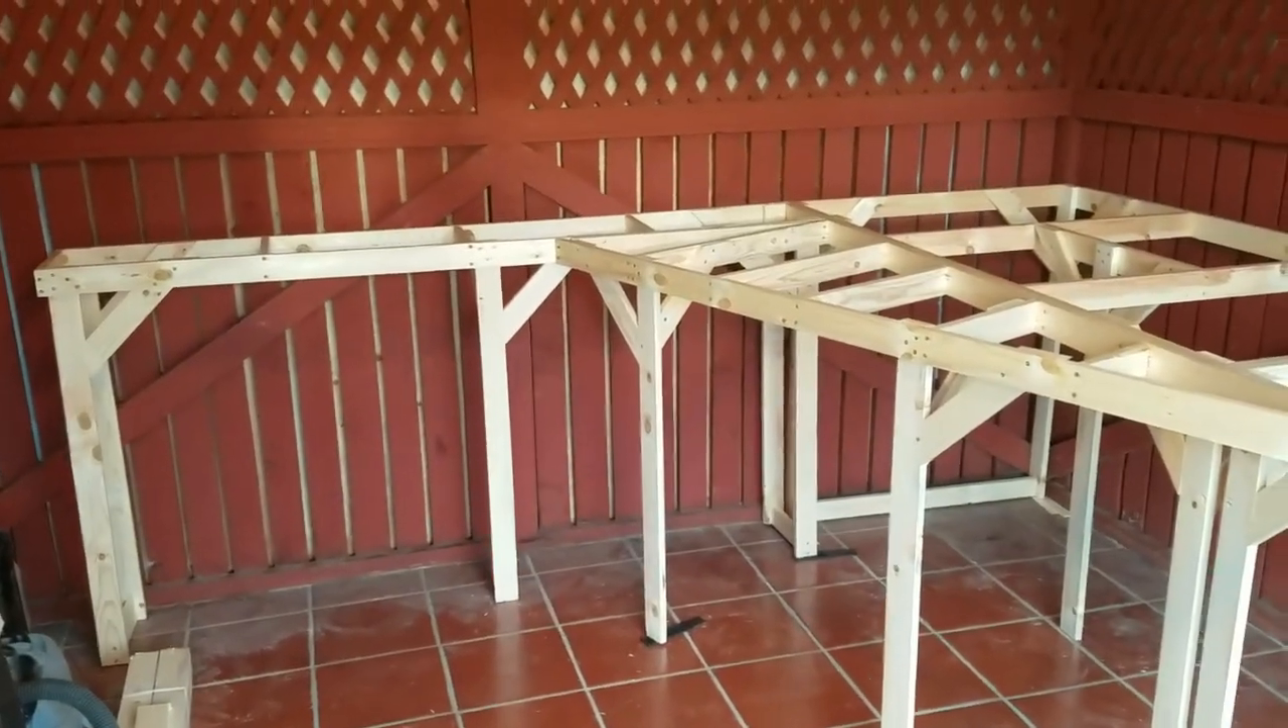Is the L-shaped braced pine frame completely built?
Yes.